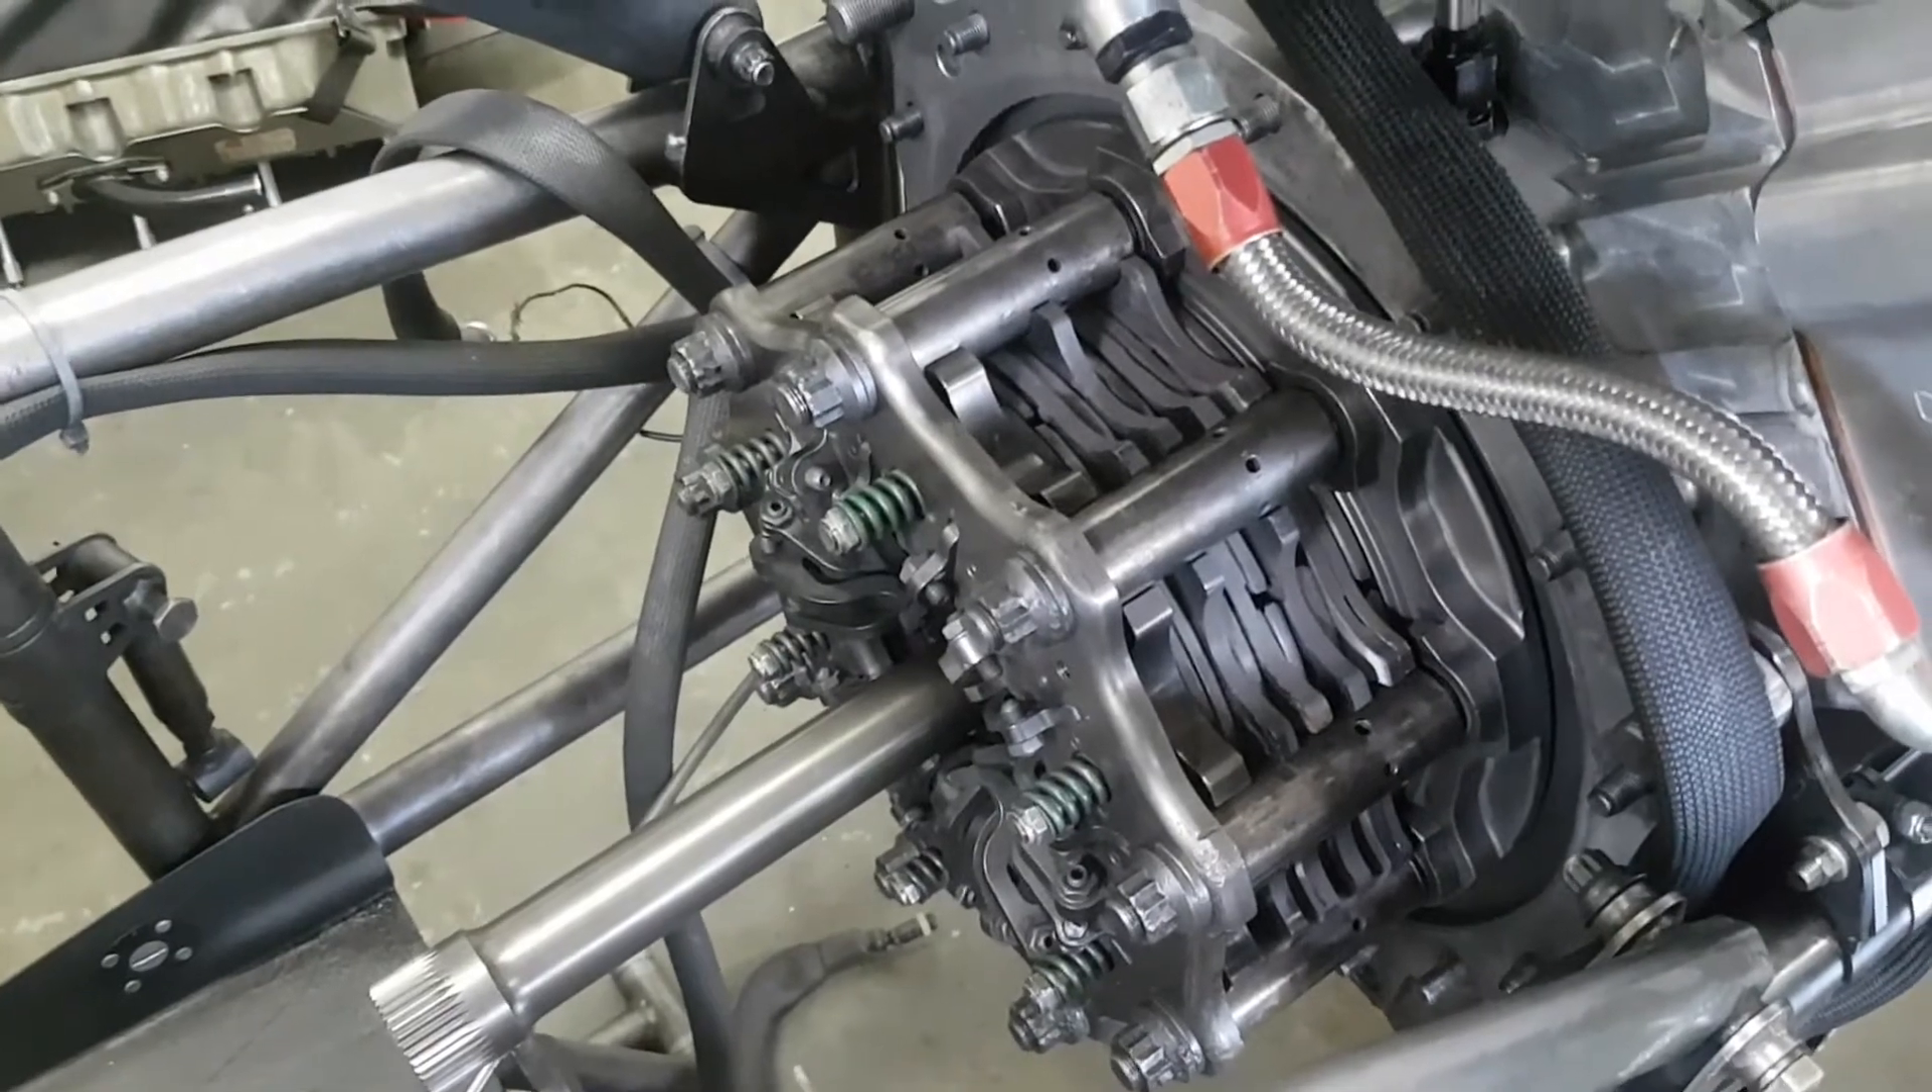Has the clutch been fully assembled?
Yes.